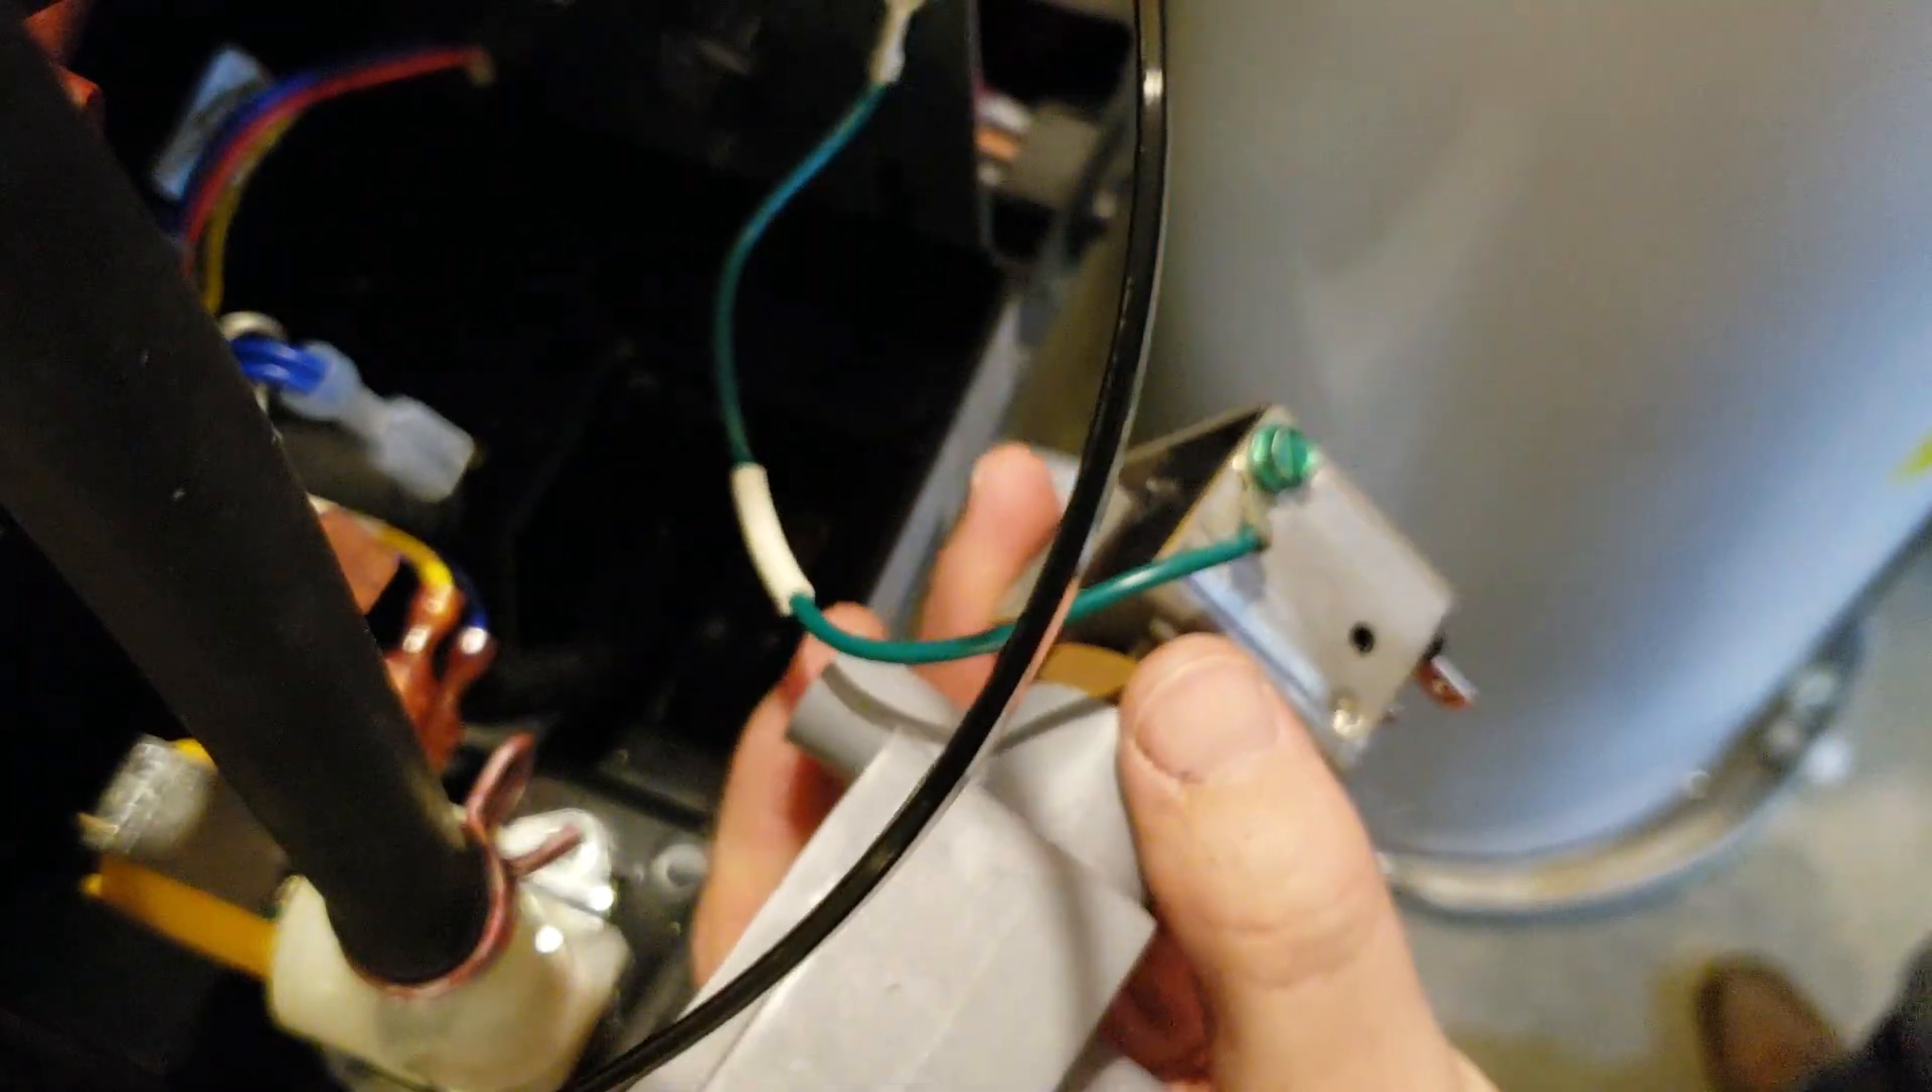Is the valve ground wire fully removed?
No.